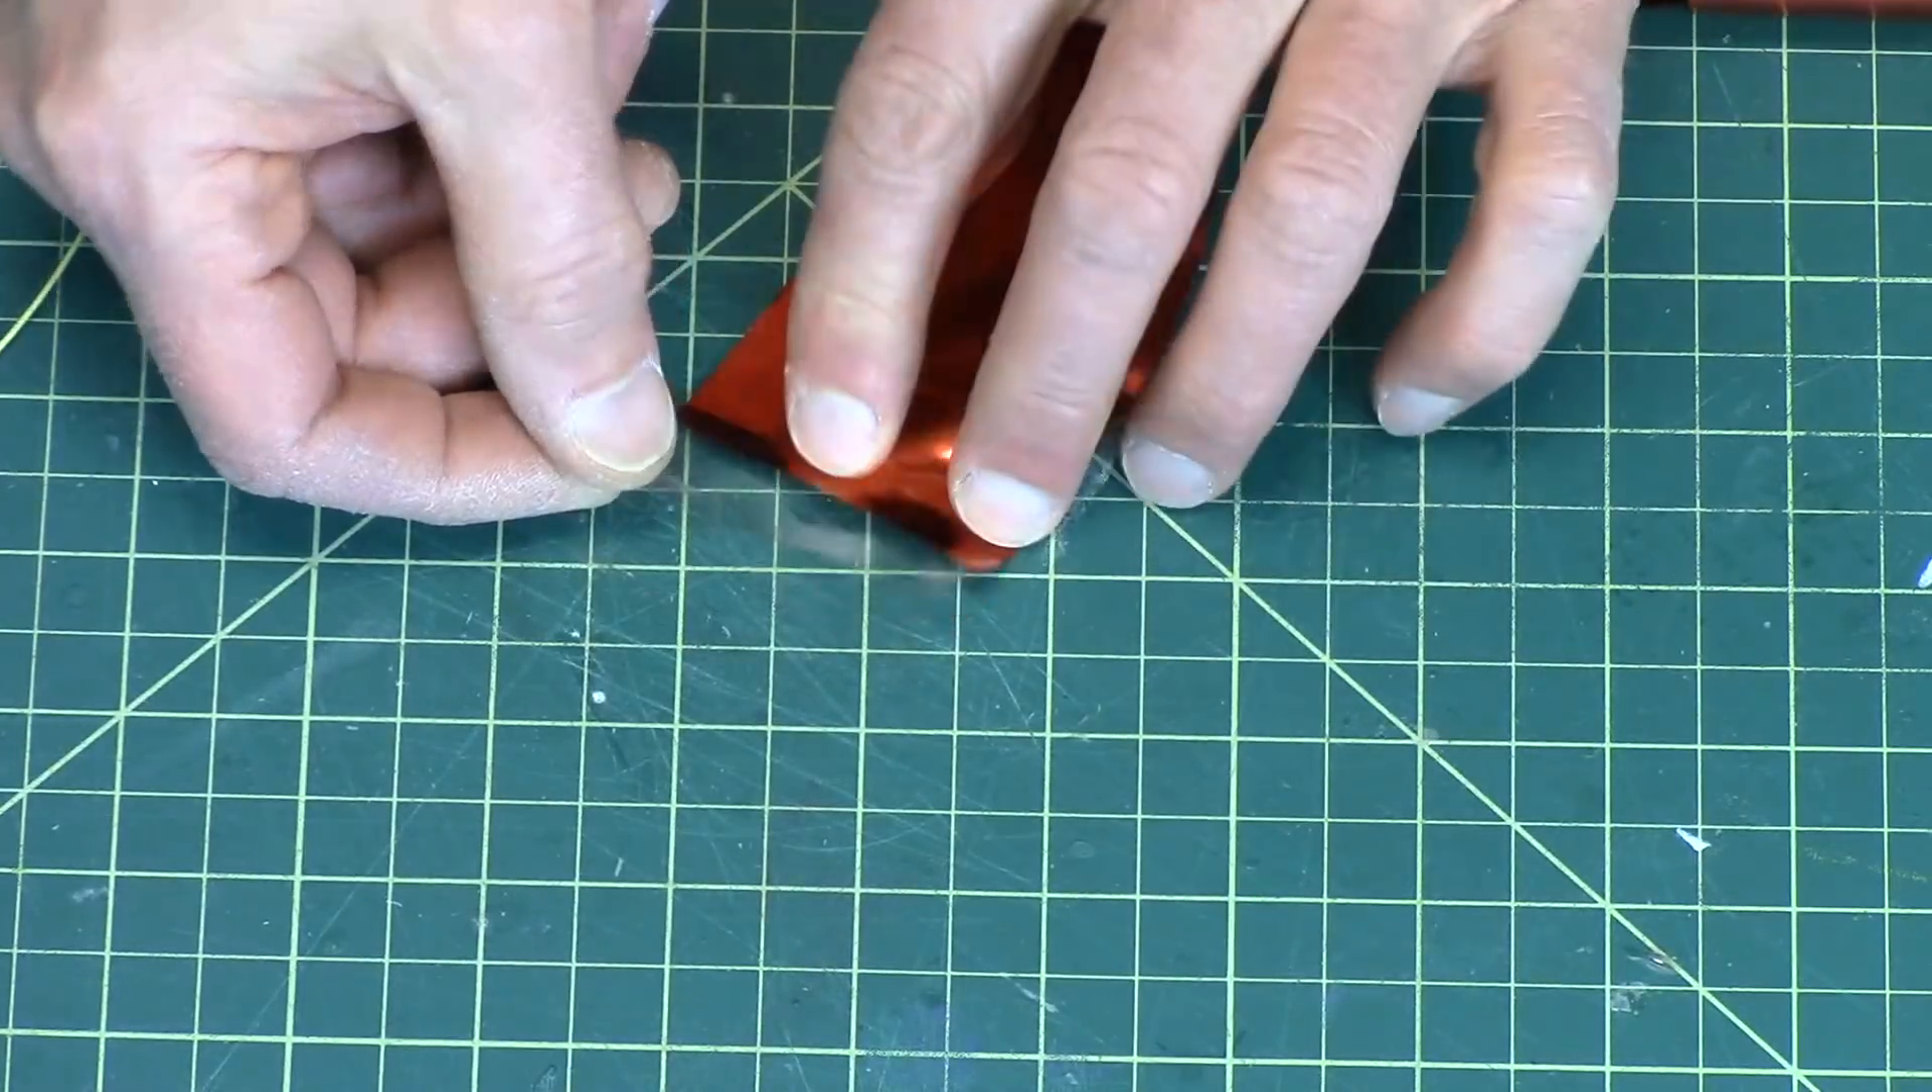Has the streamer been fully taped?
No.